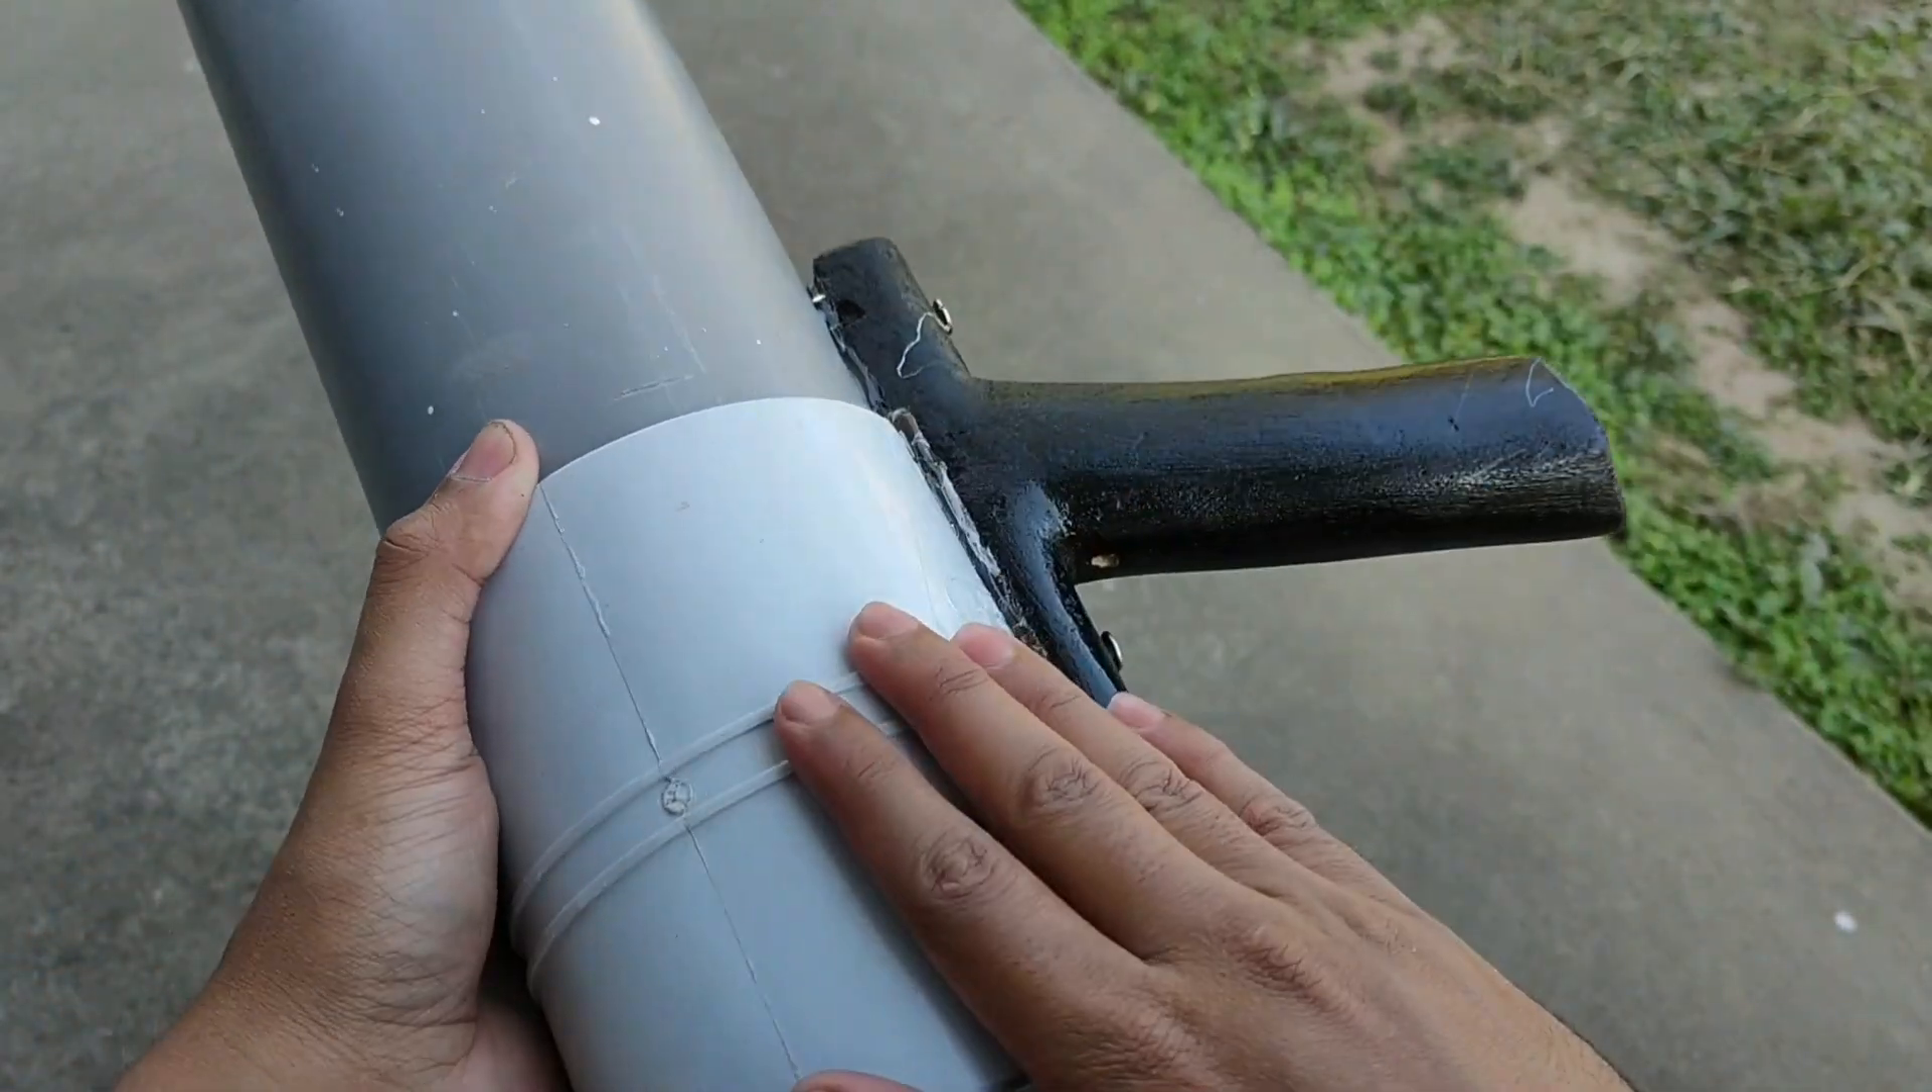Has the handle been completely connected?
Yes.